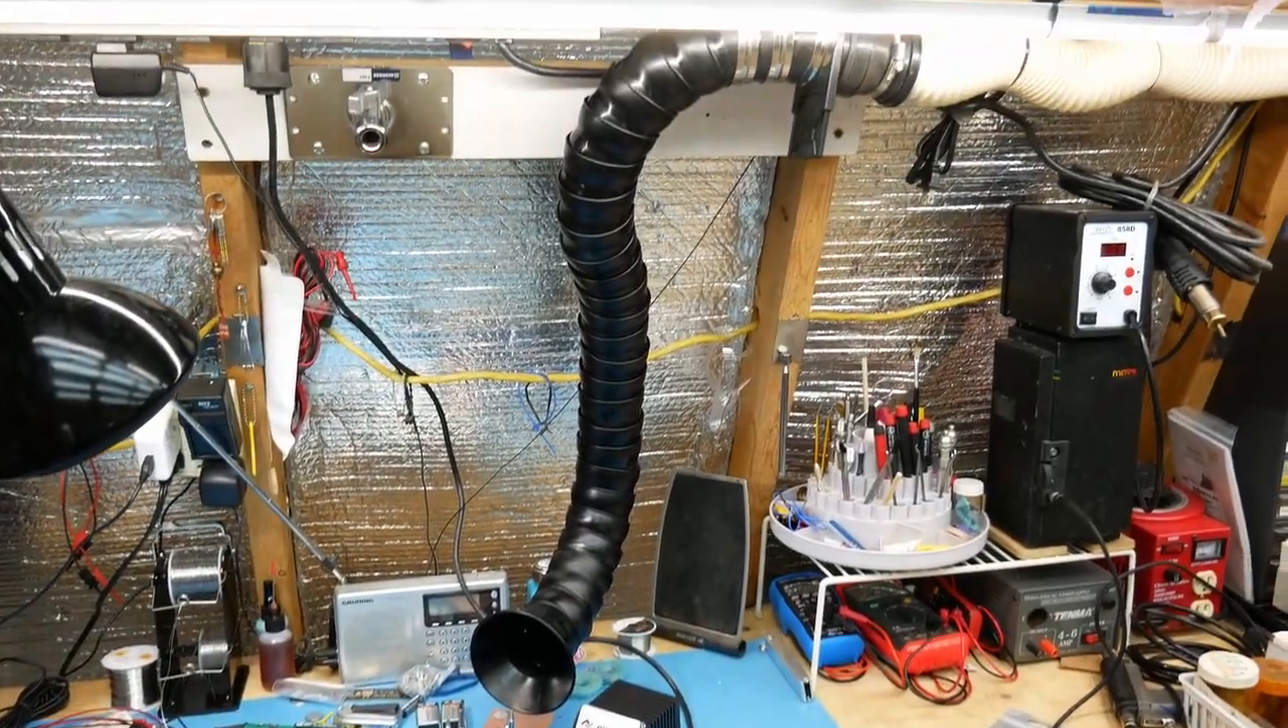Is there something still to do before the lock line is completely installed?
No.